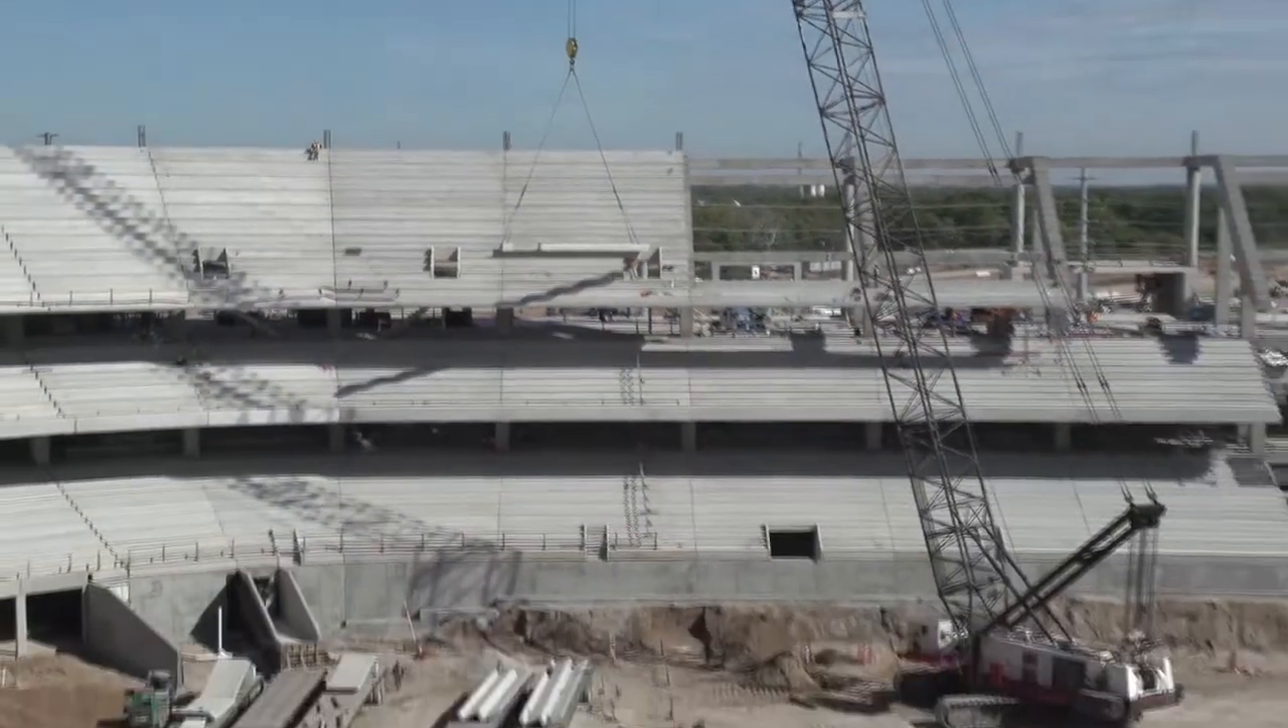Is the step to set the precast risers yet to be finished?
Yes.